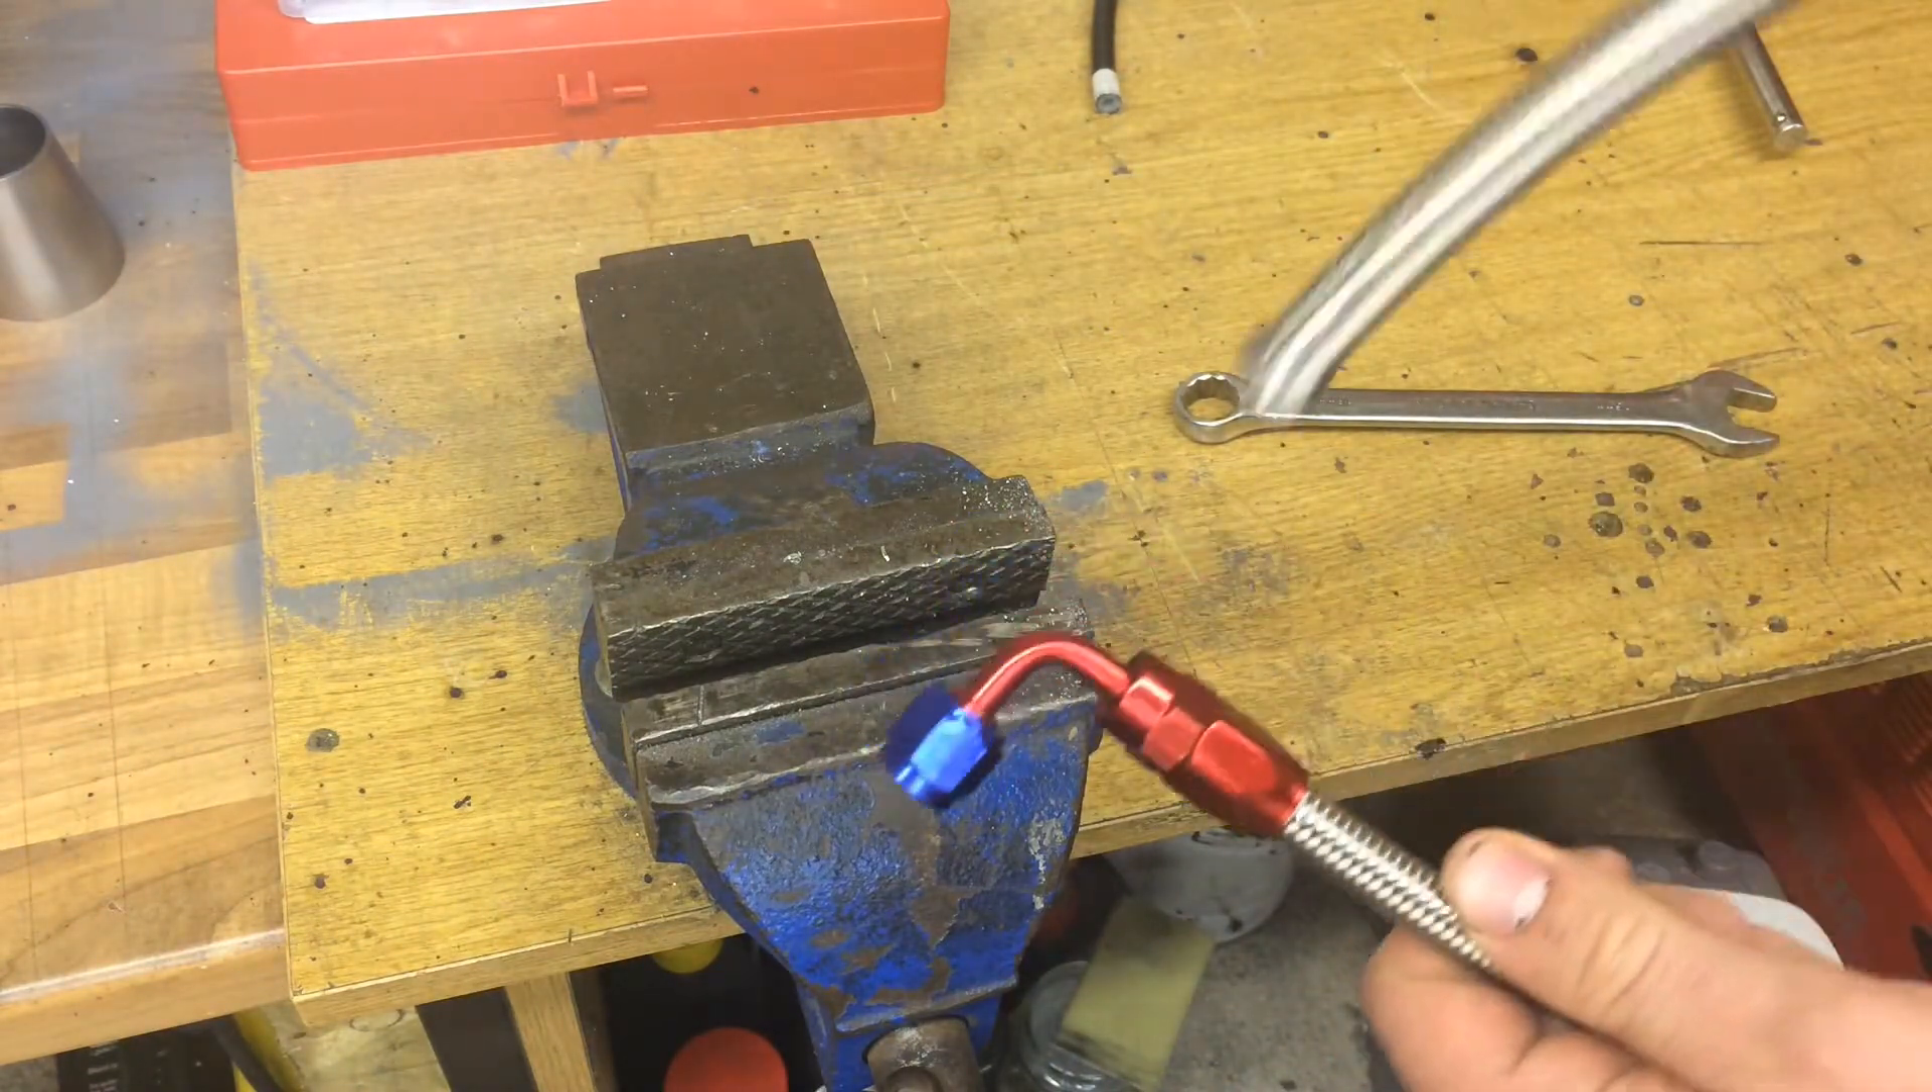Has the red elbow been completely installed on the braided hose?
Yes.